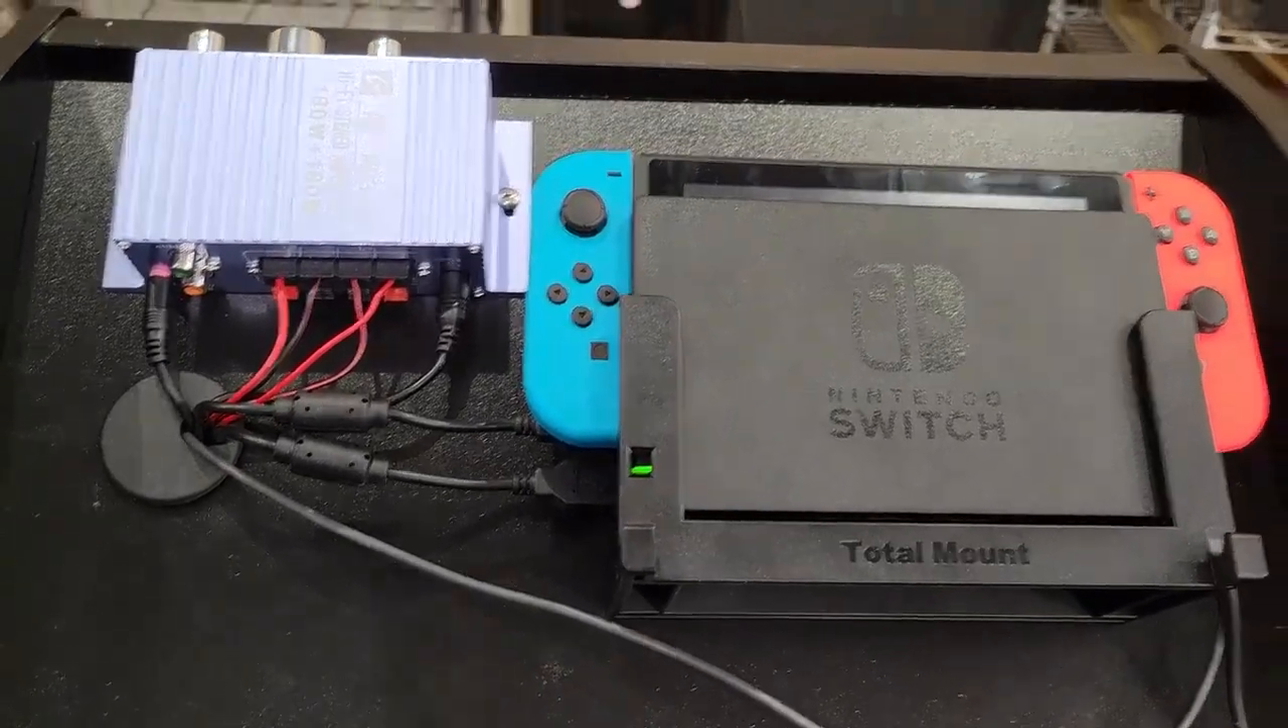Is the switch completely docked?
Yes.